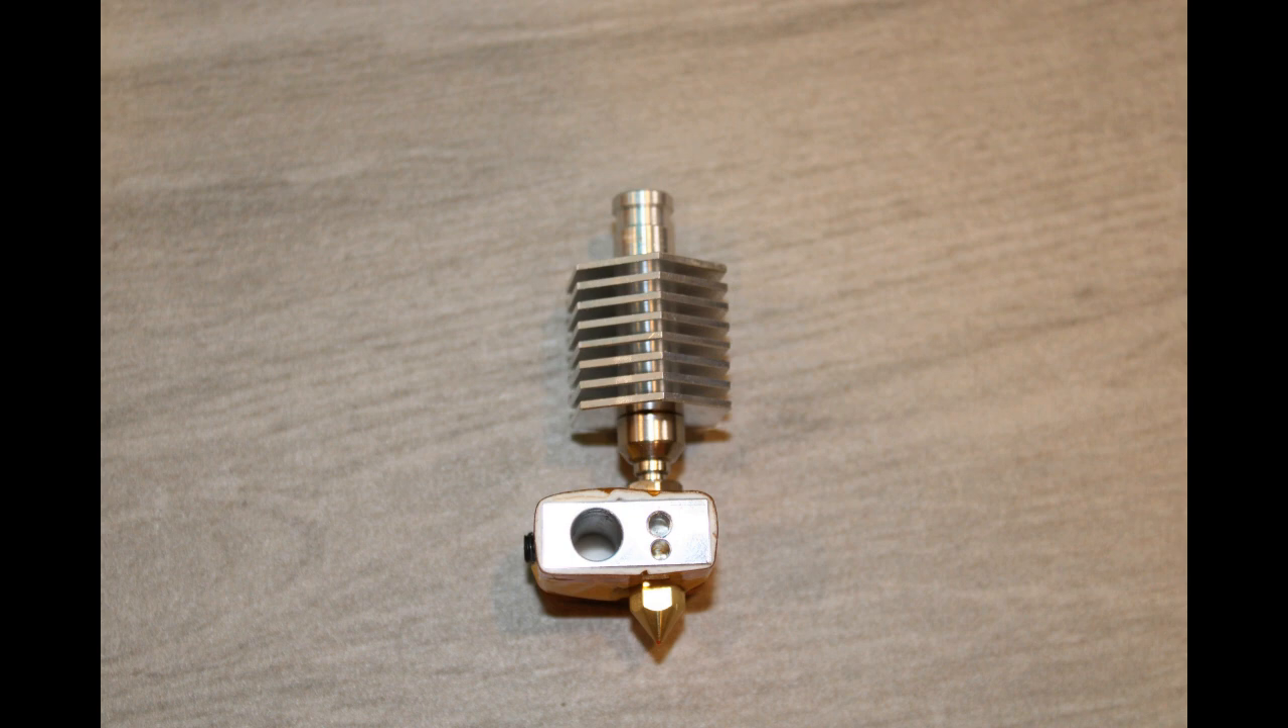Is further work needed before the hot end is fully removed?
No.